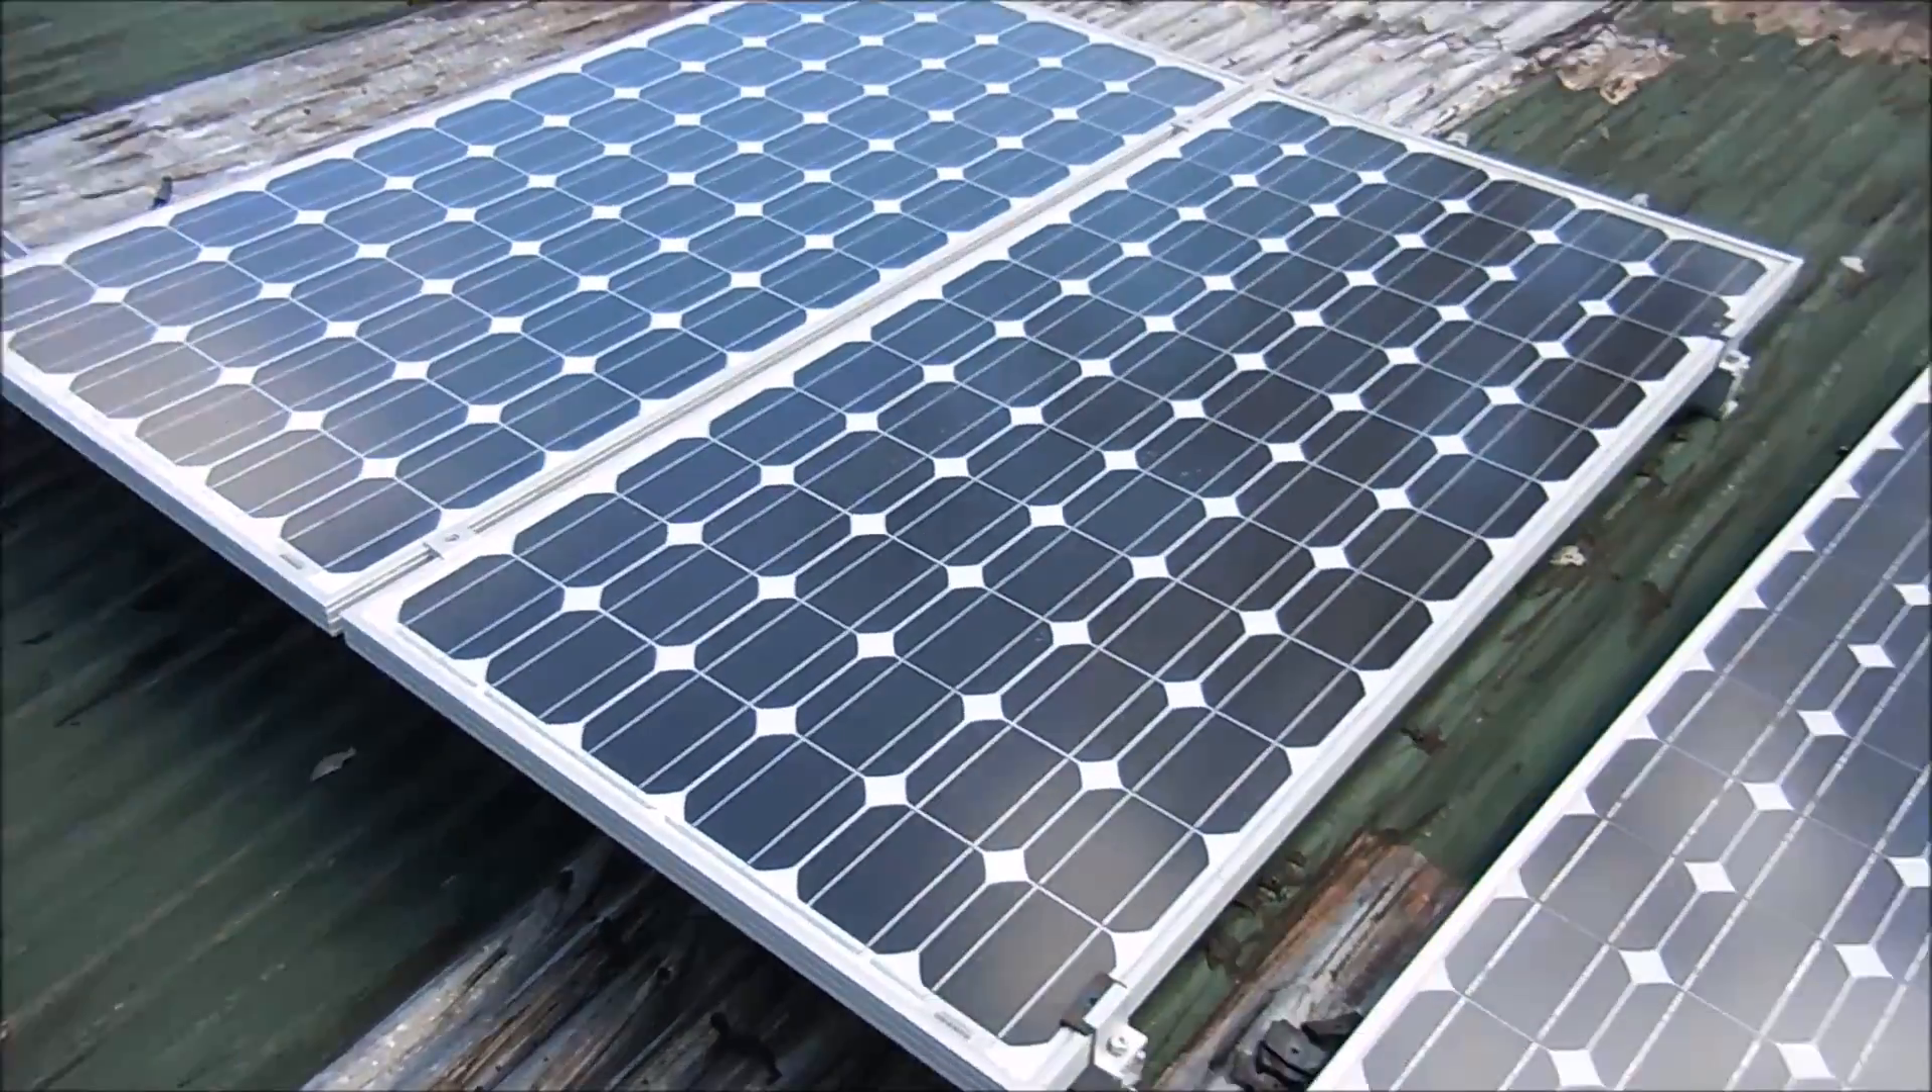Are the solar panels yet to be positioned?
No.